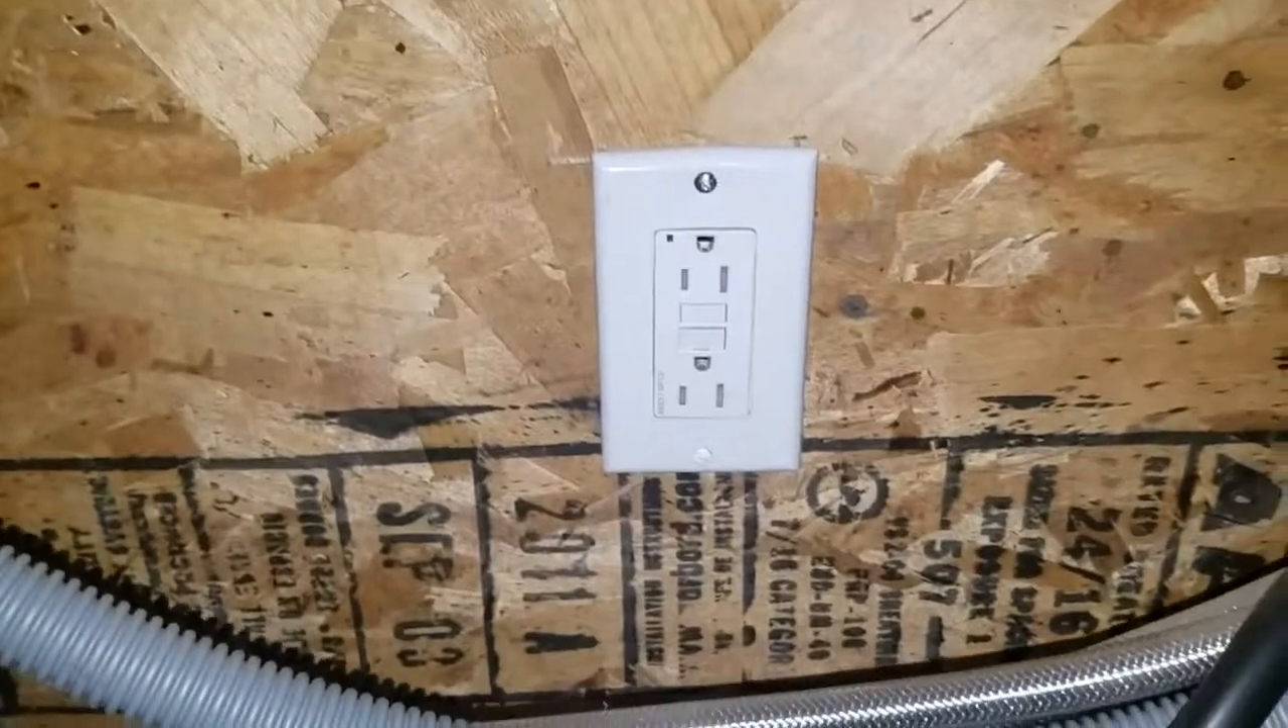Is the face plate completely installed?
Yes.